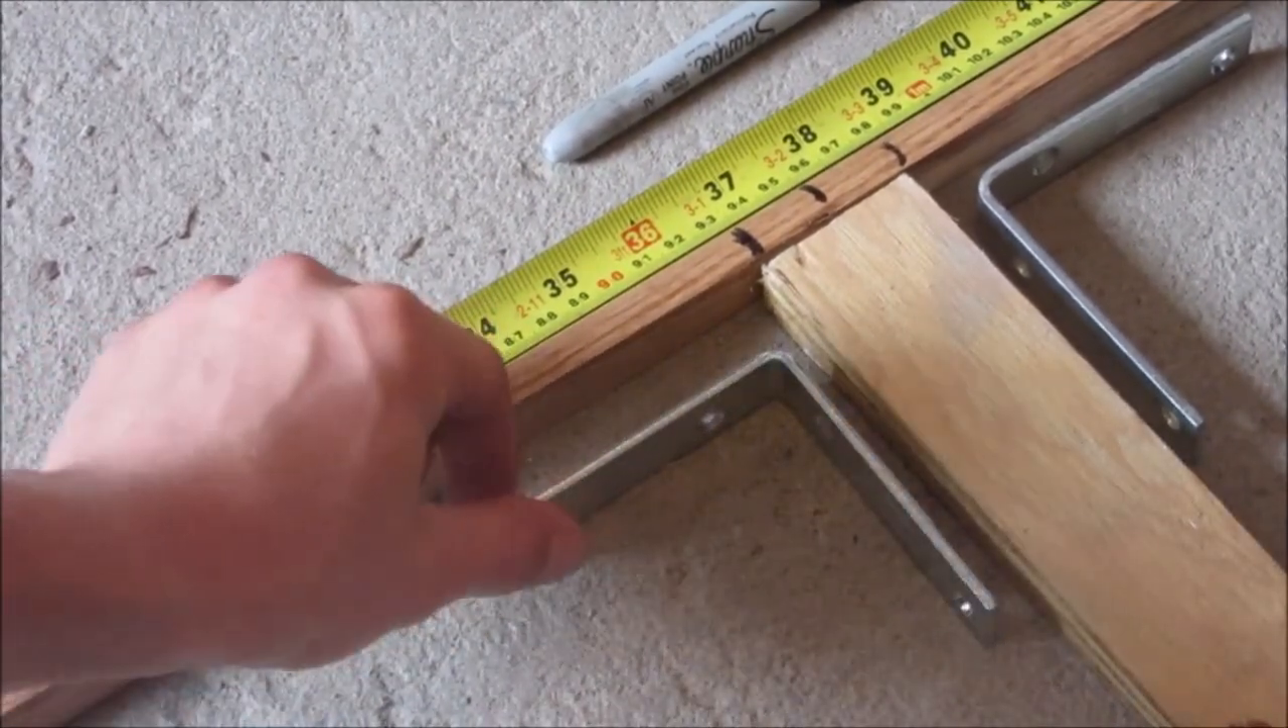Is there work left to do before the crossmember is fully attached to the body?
Yes.